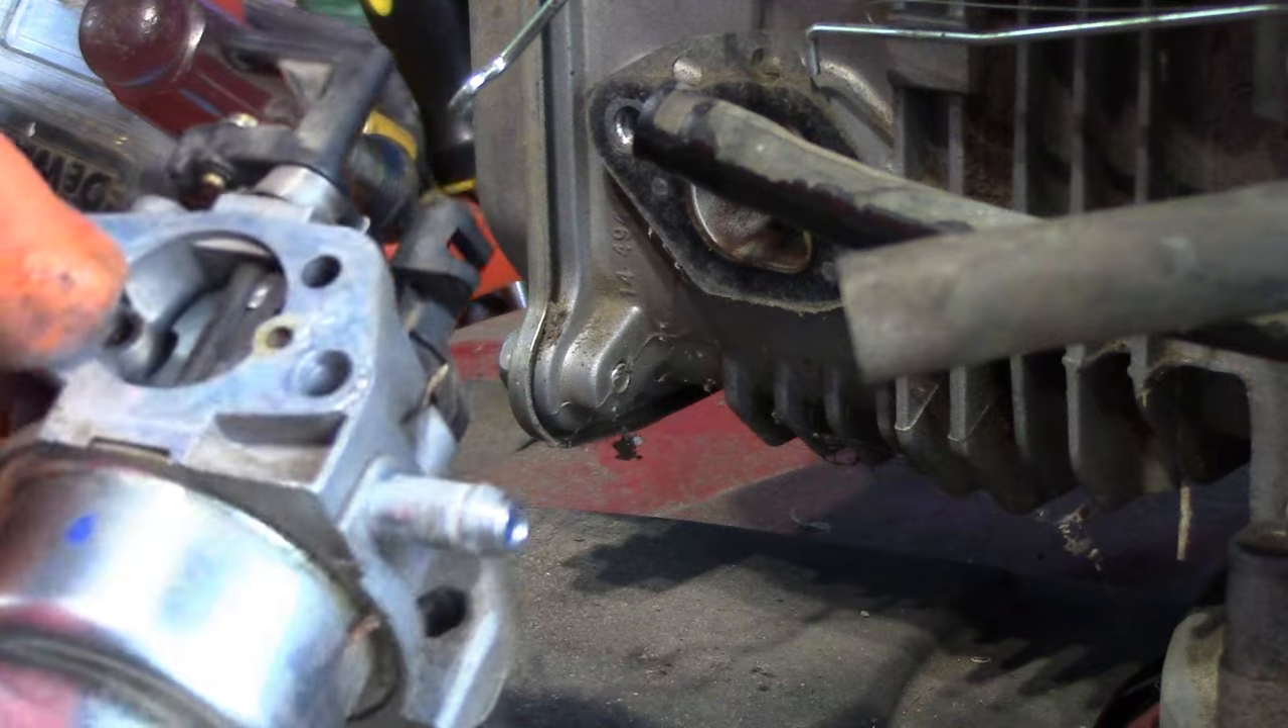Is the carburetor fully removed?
Yes.